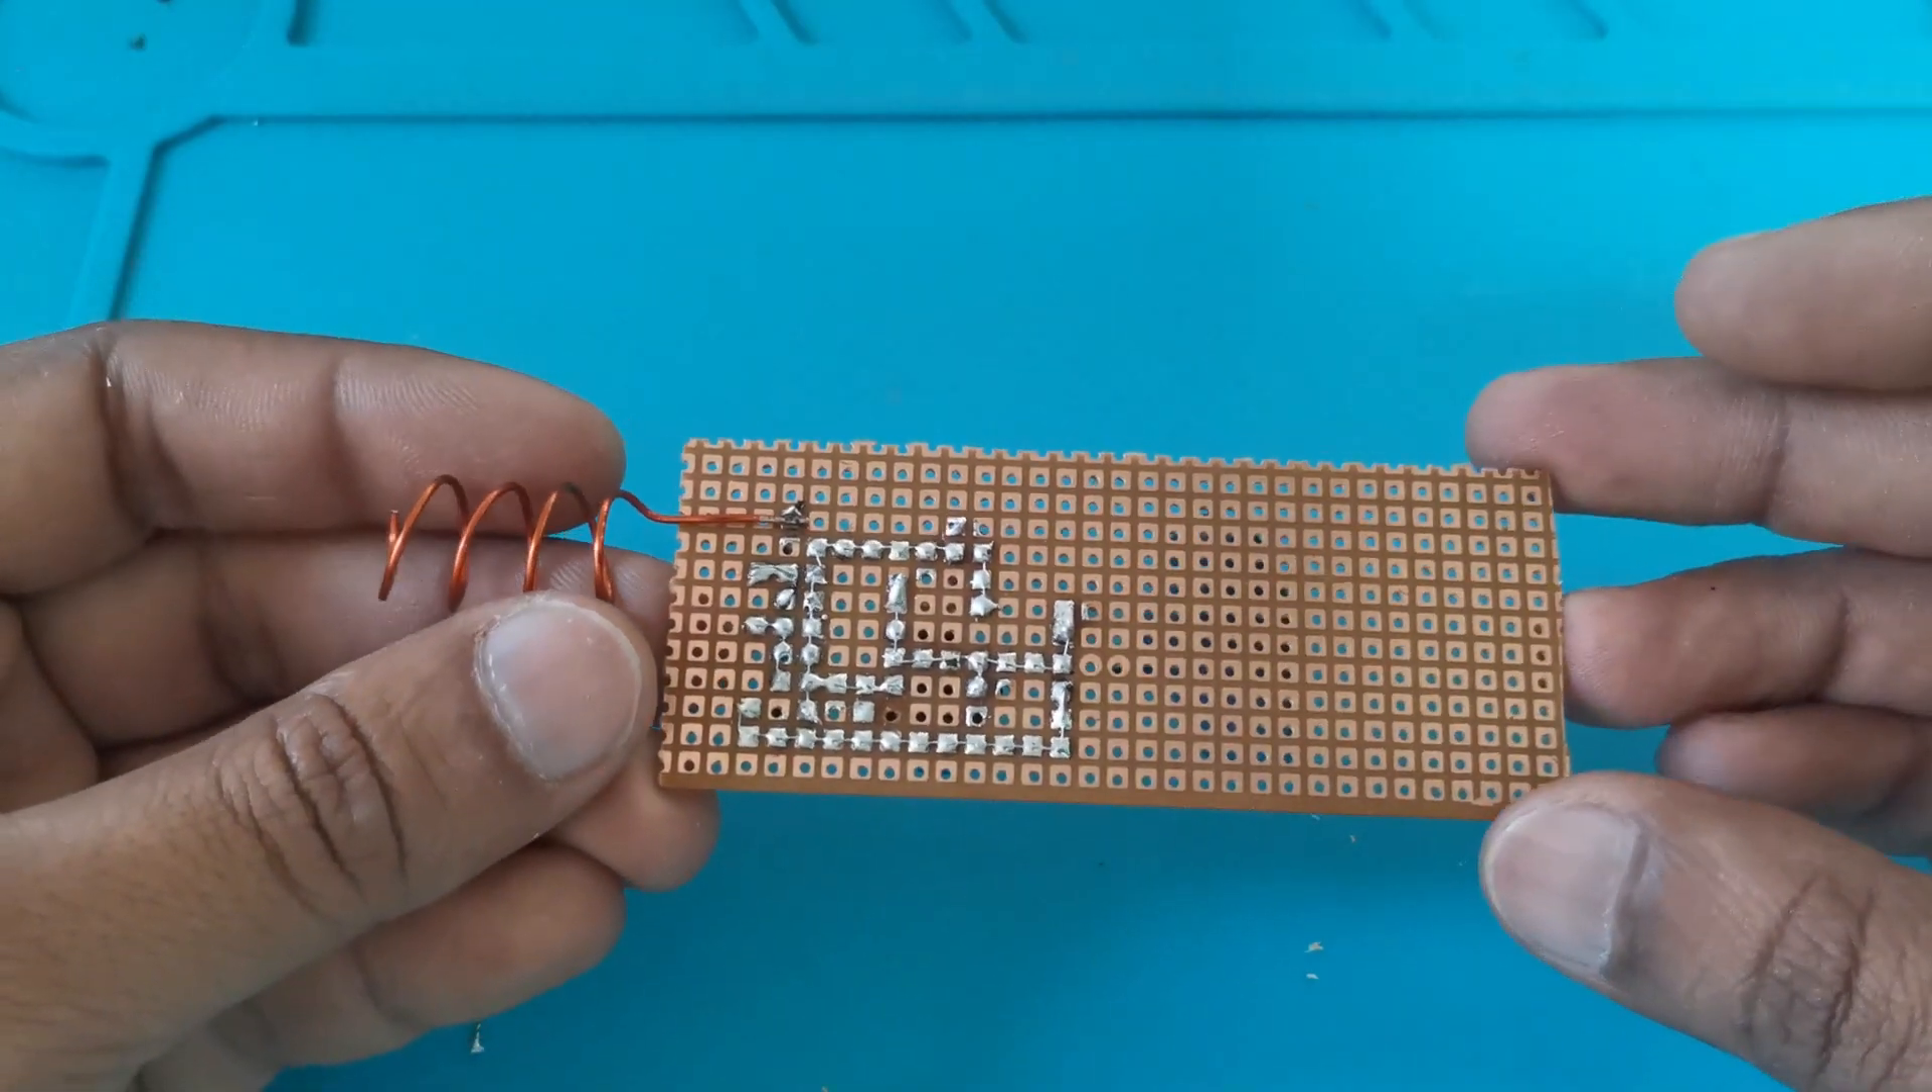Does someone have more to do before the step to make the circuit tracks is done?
No.